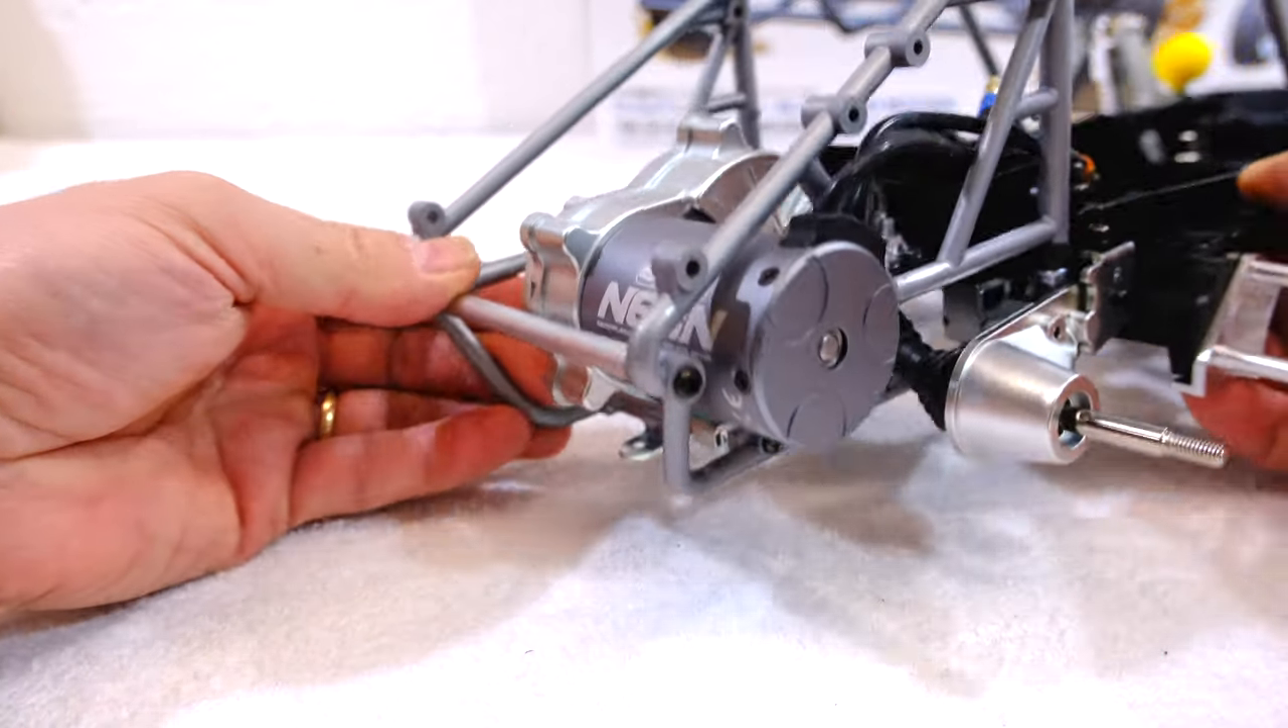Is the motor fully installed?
Yes.